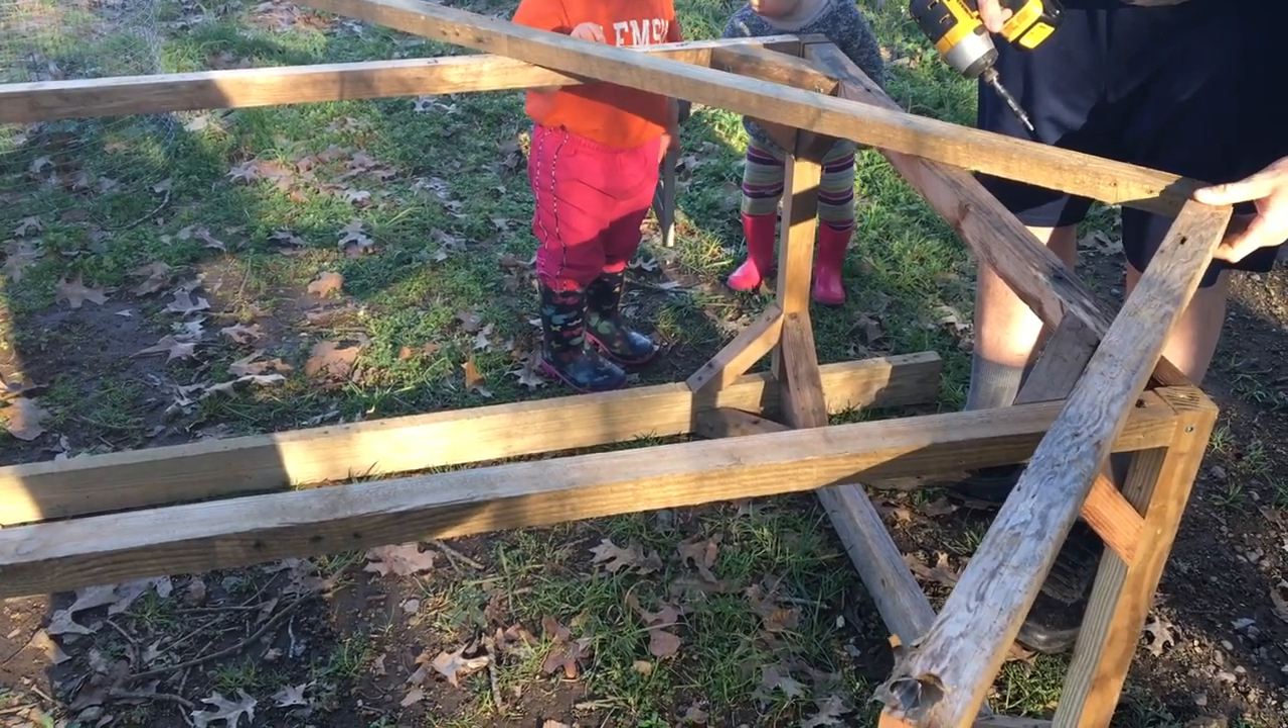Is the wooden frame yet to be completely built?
Yes.